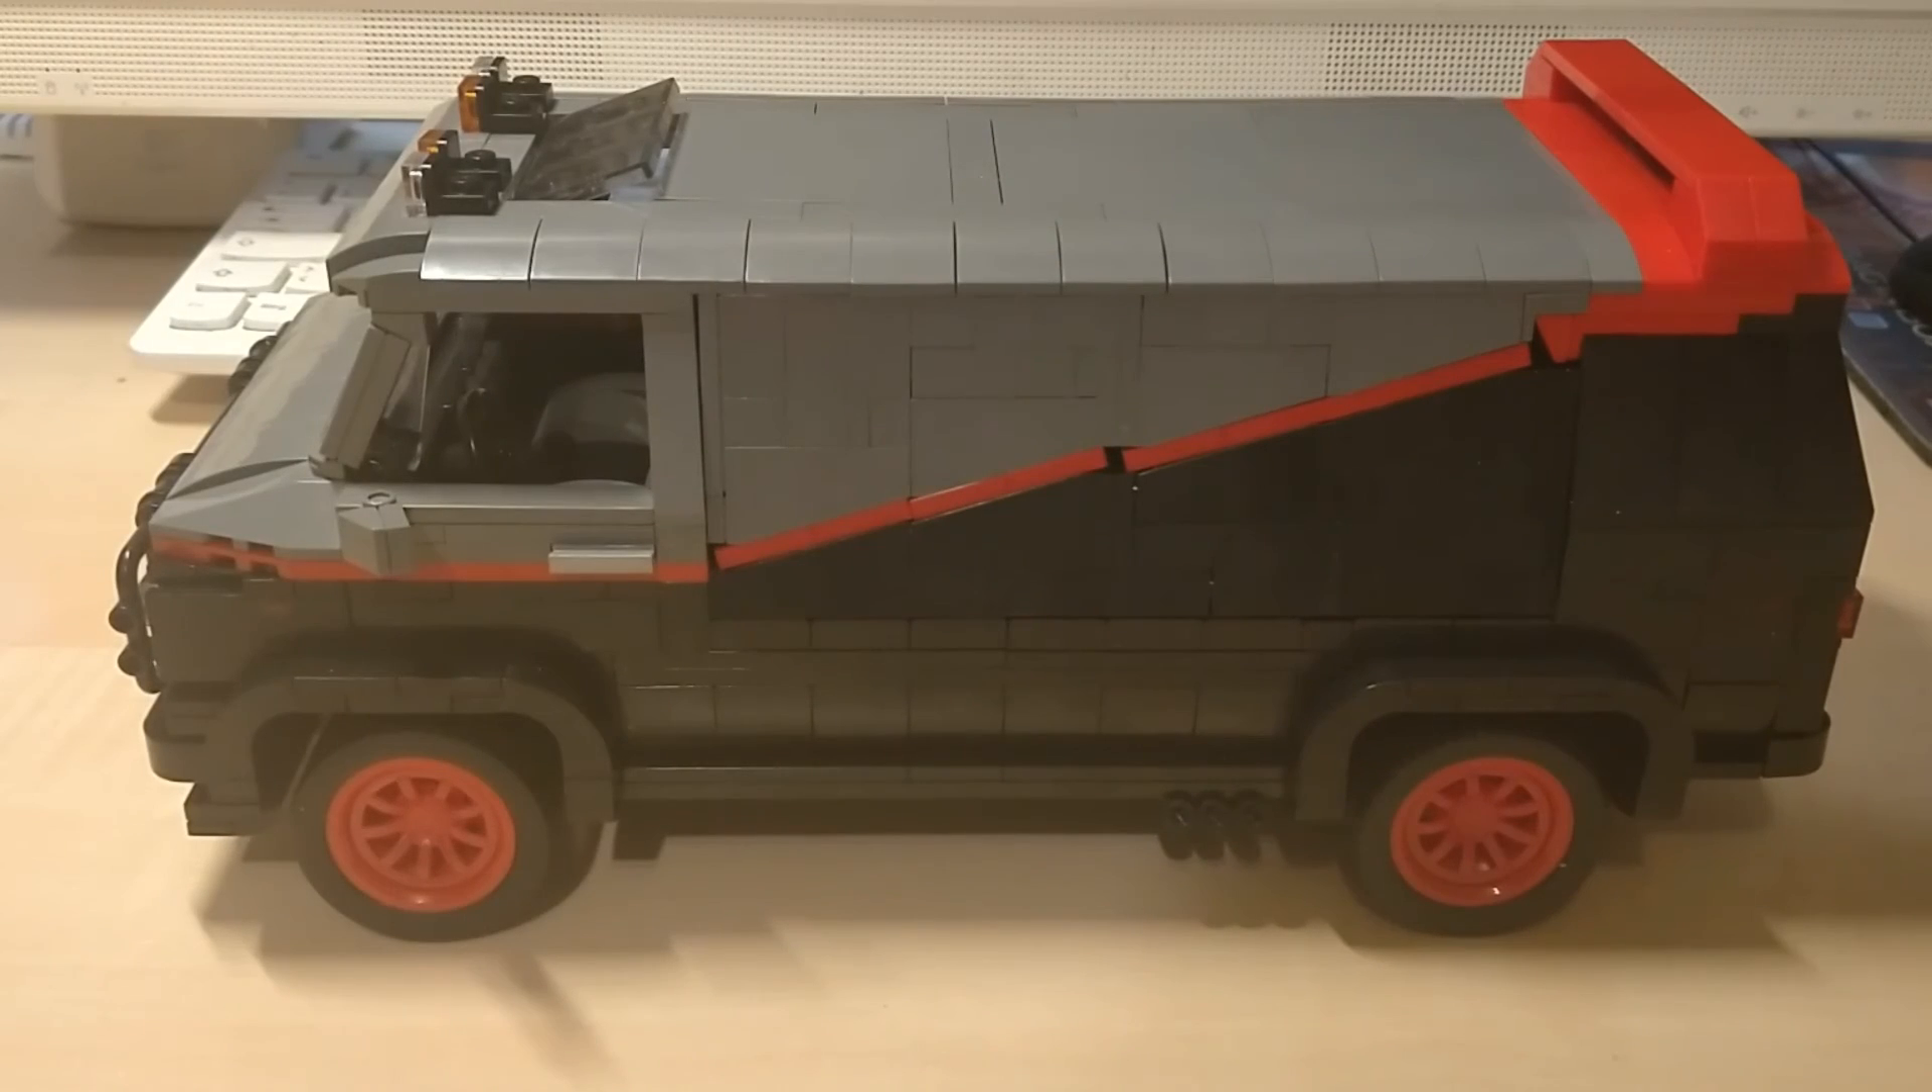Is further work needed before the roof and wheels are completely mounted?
No.